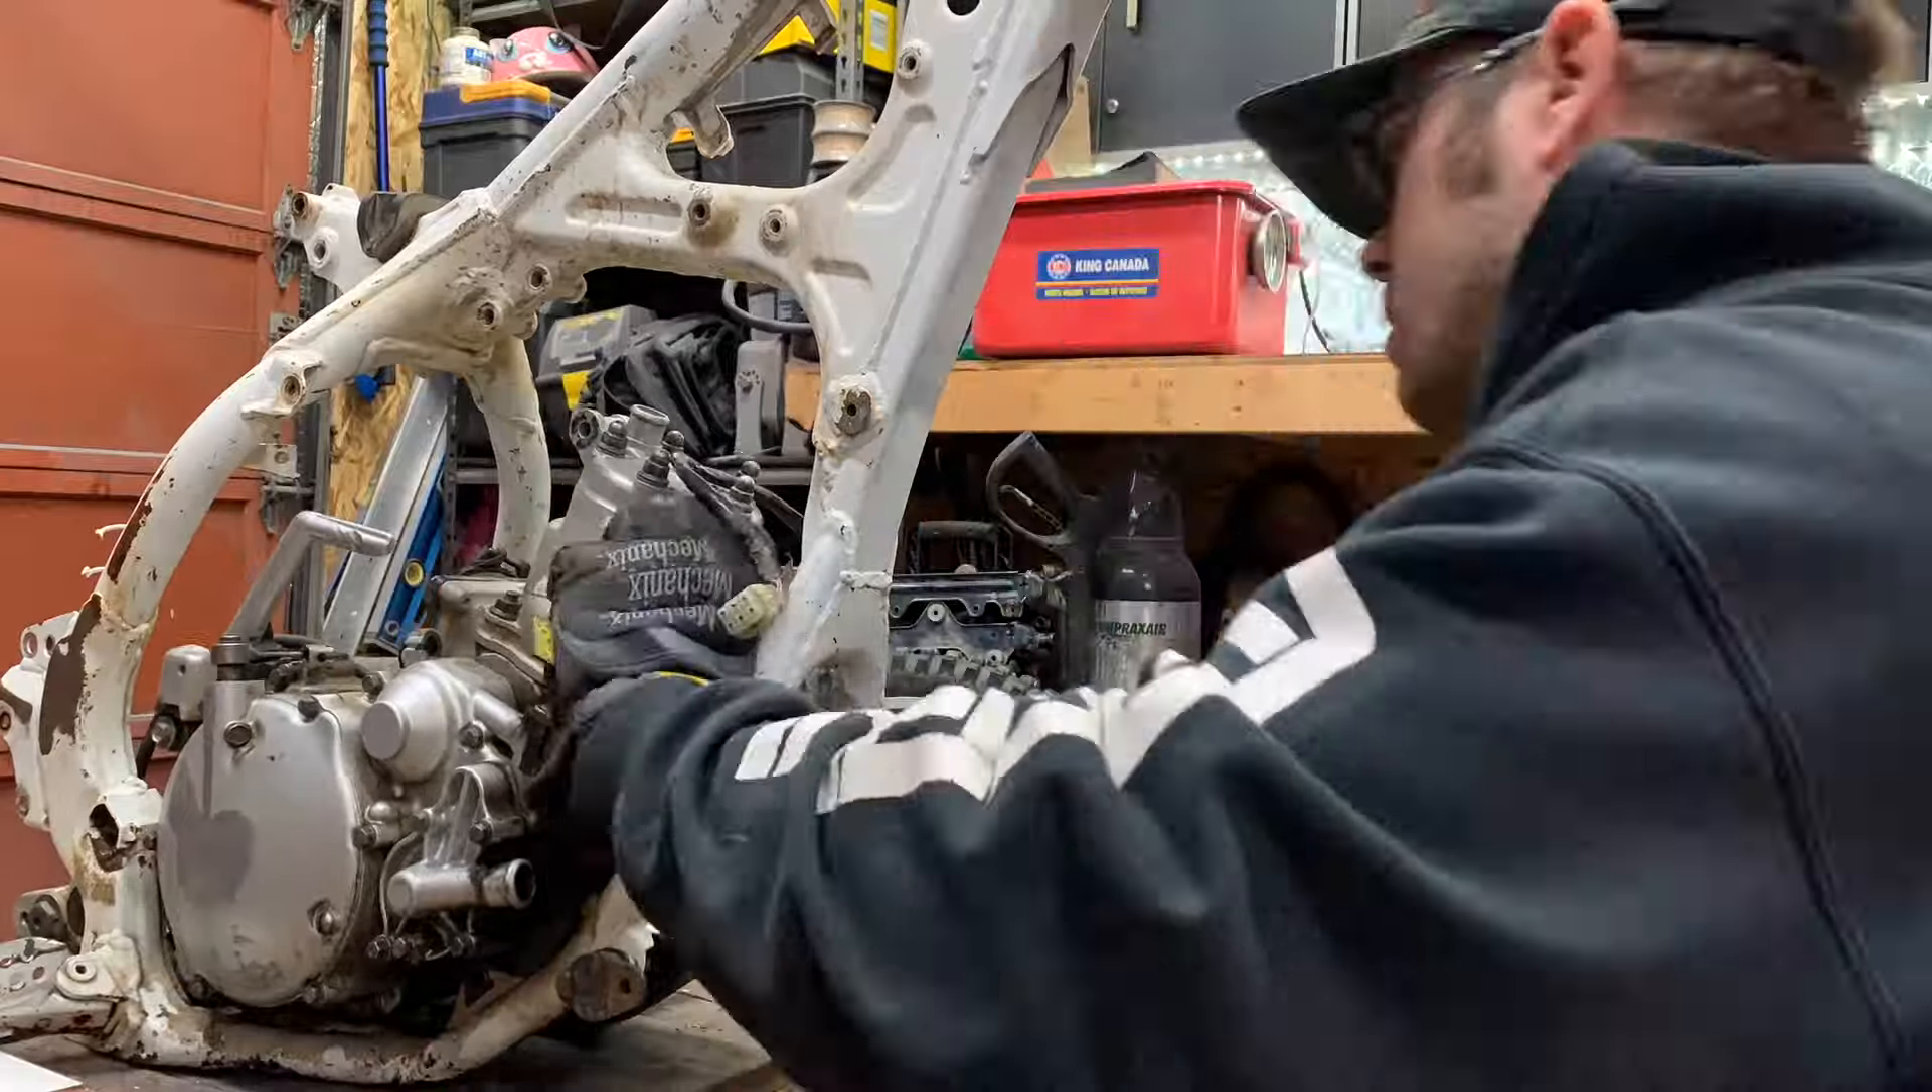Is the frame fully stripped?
No.